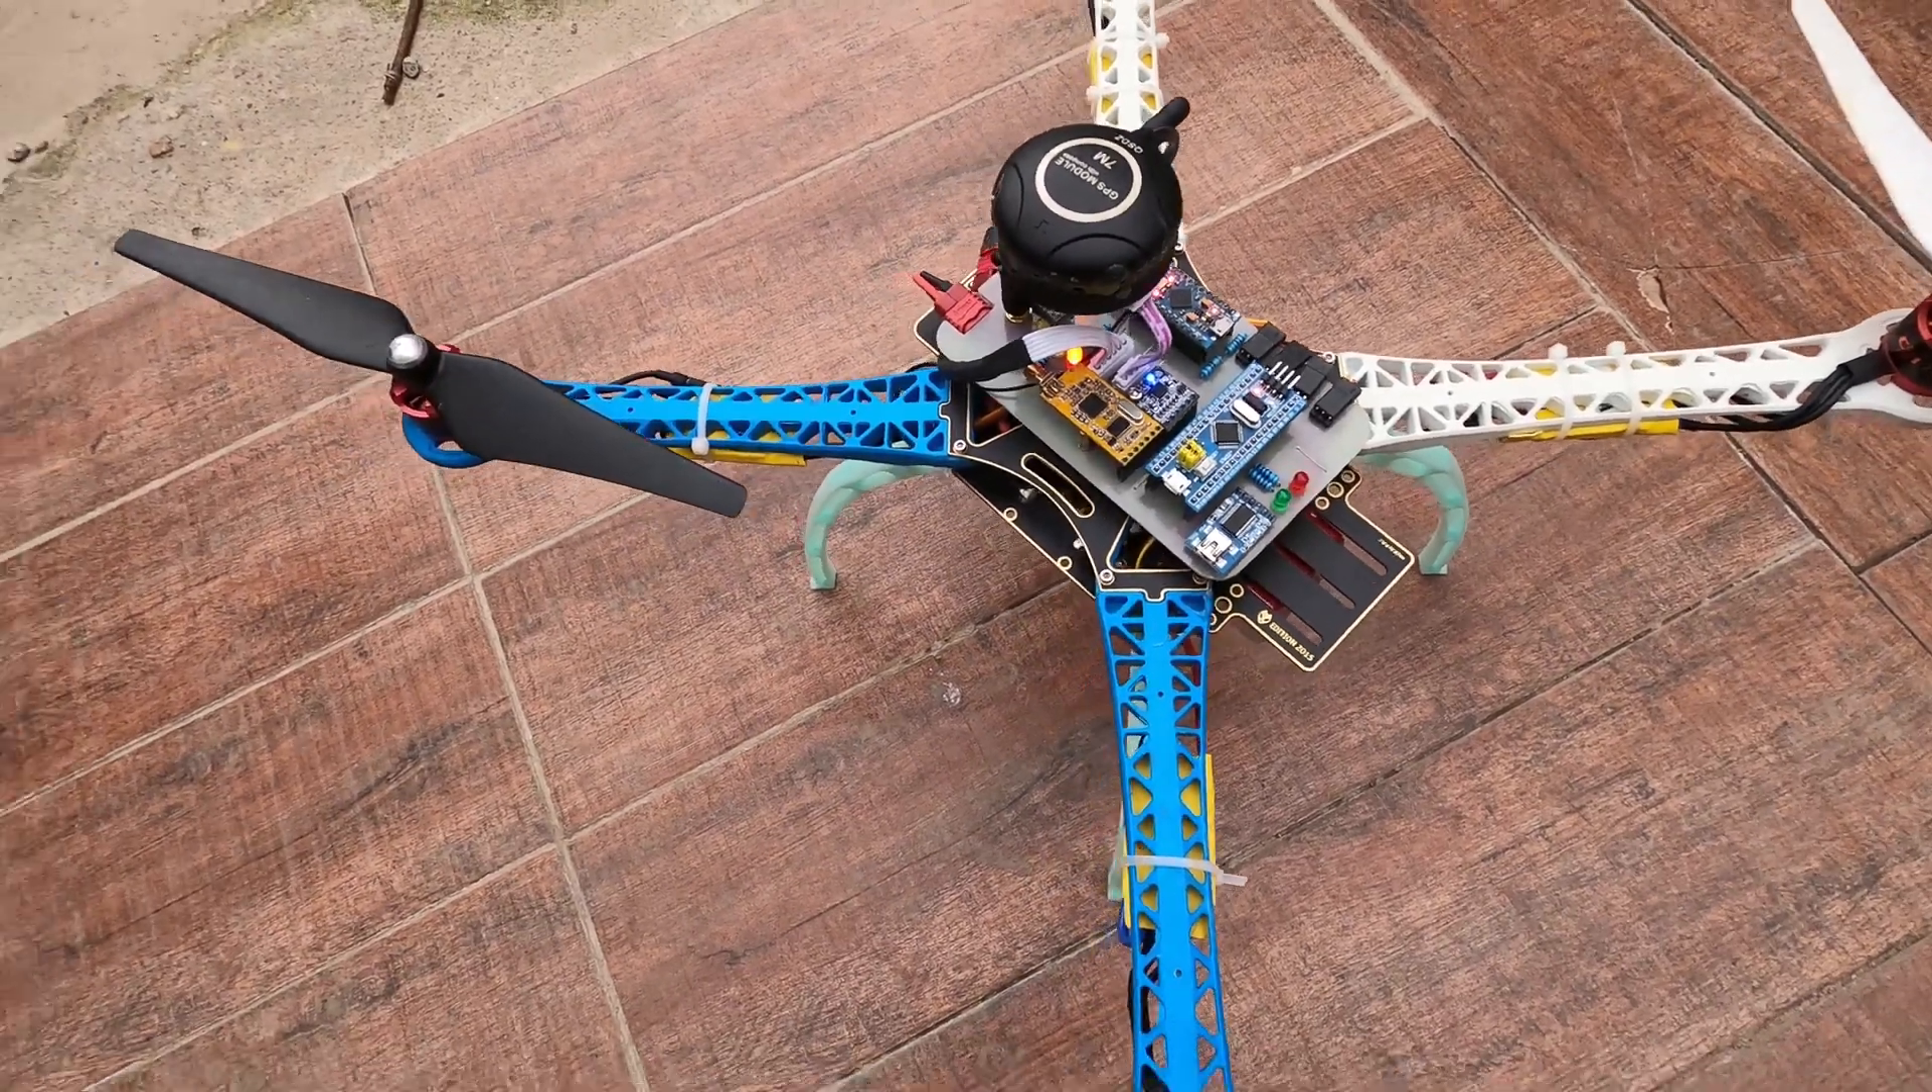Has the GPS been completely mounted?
Yes.